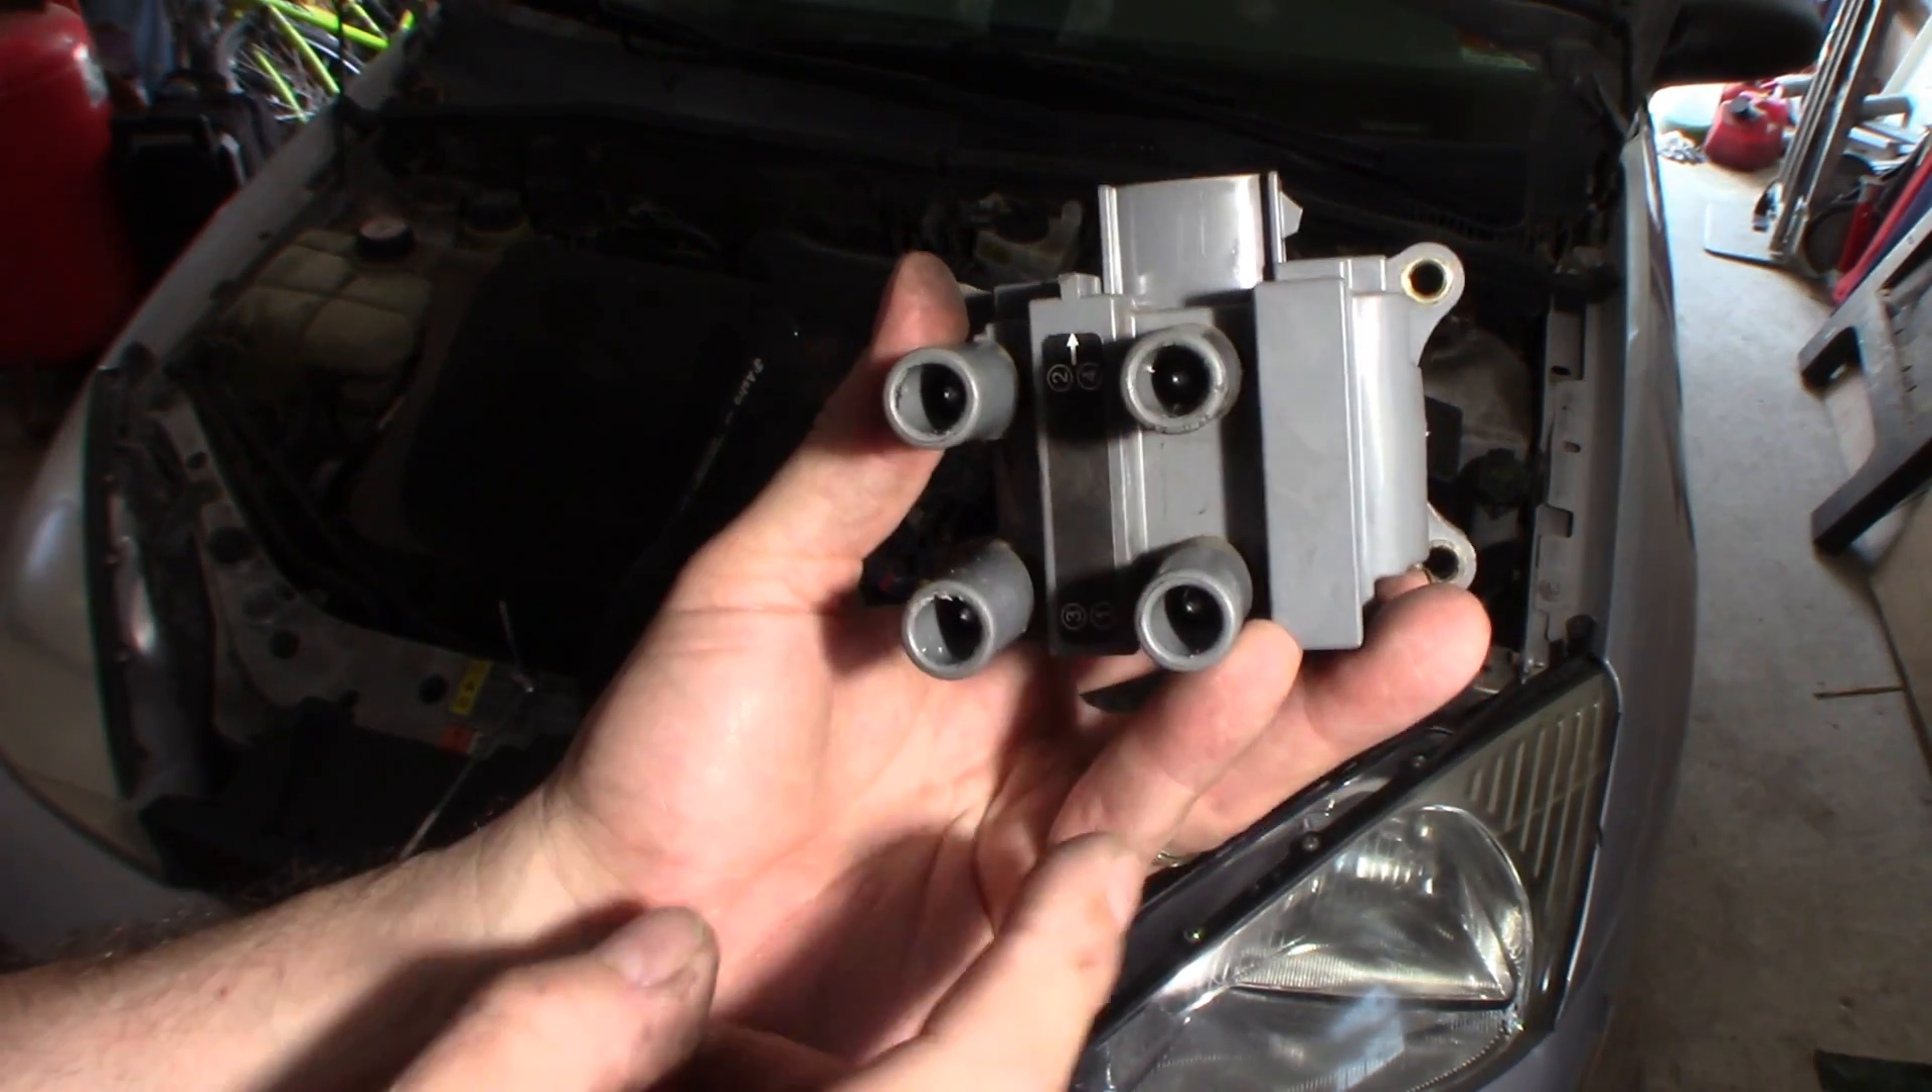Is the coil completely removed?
Yes.